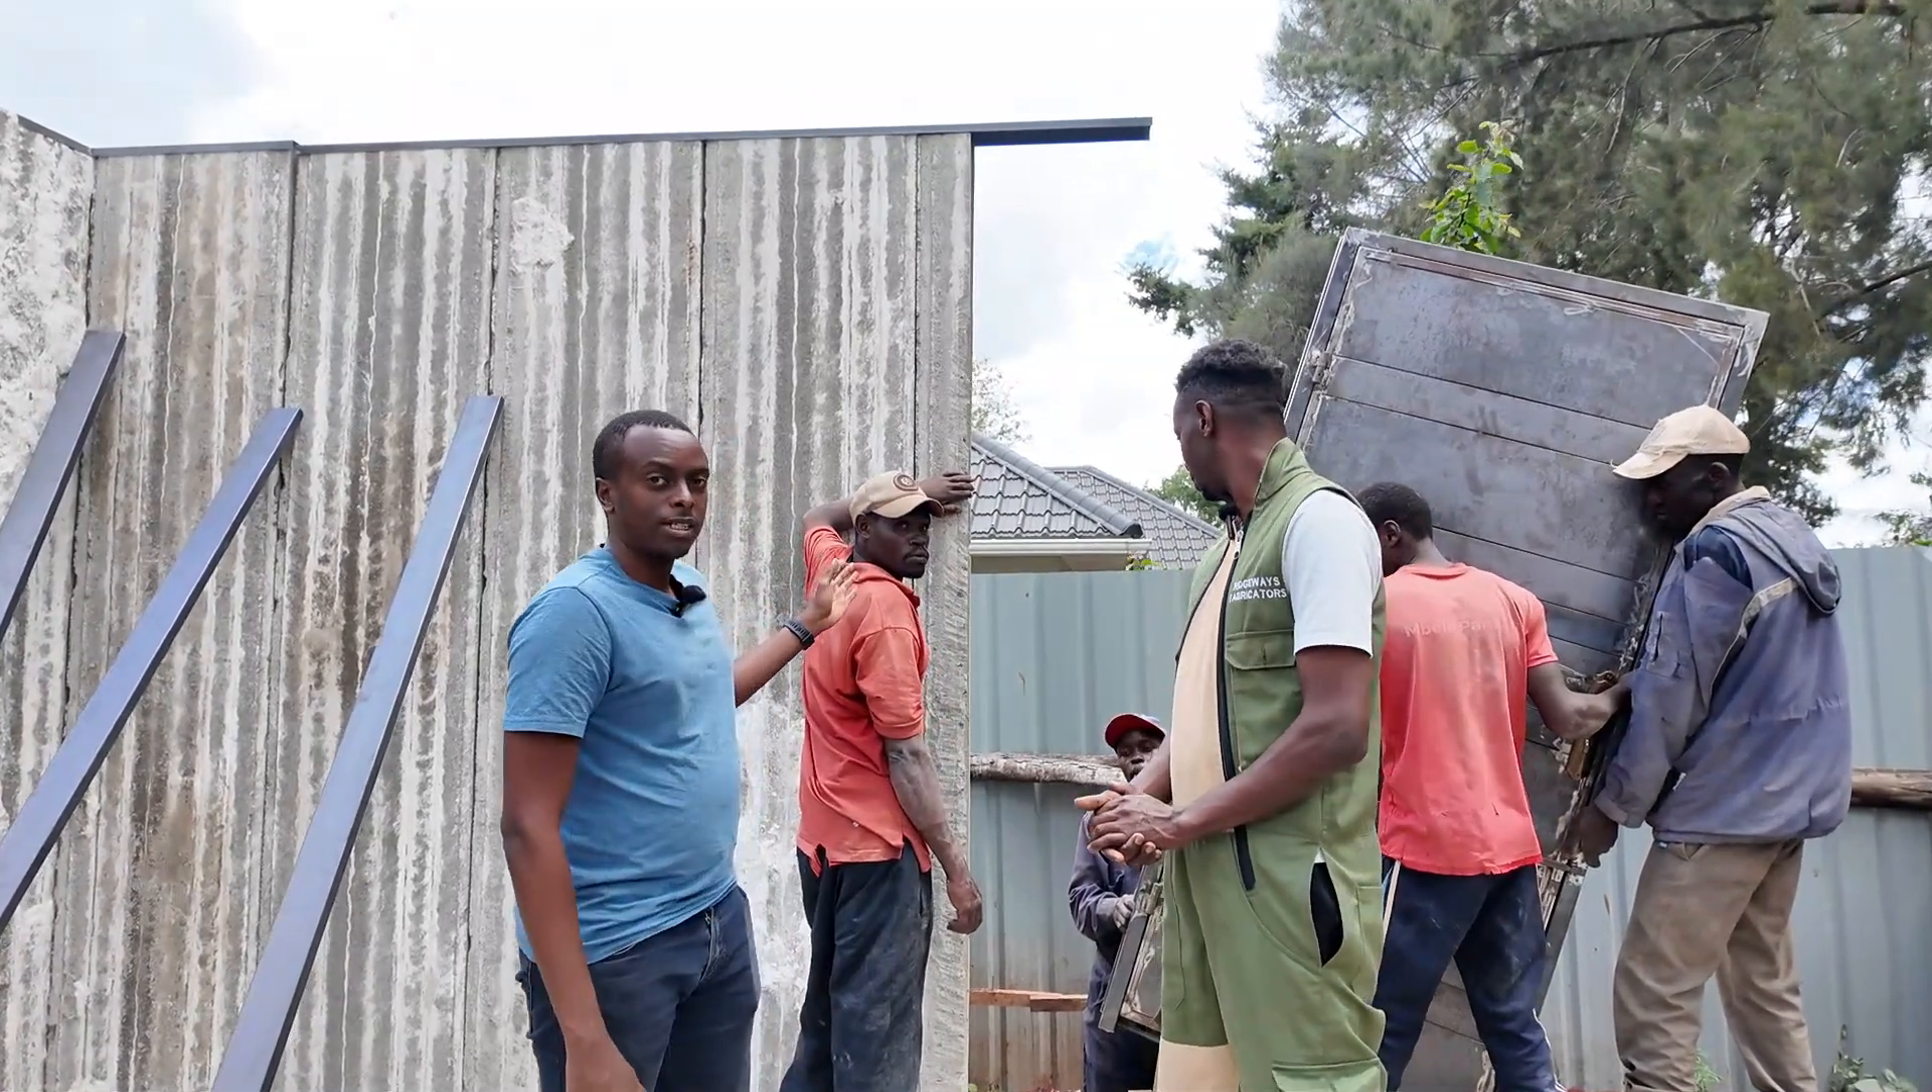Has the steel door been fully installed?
No.